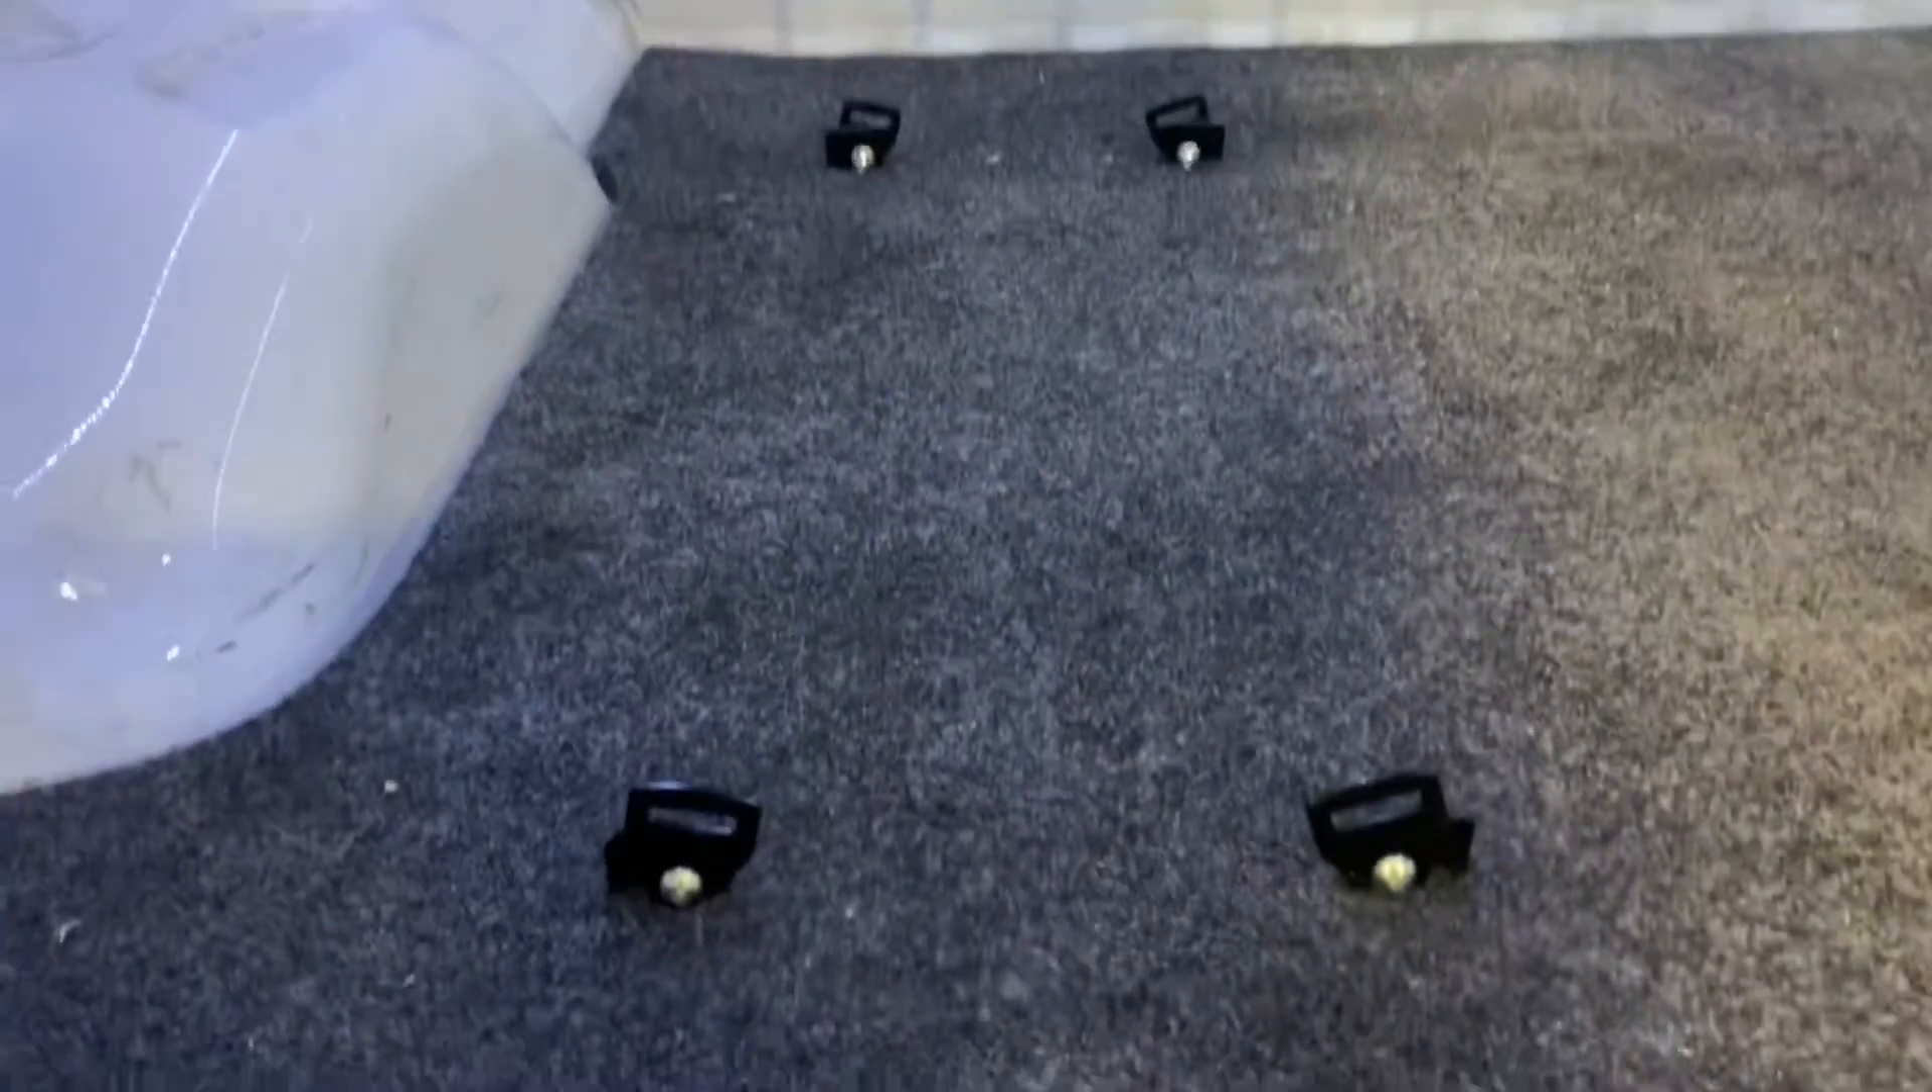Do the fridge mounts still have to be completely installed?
No.